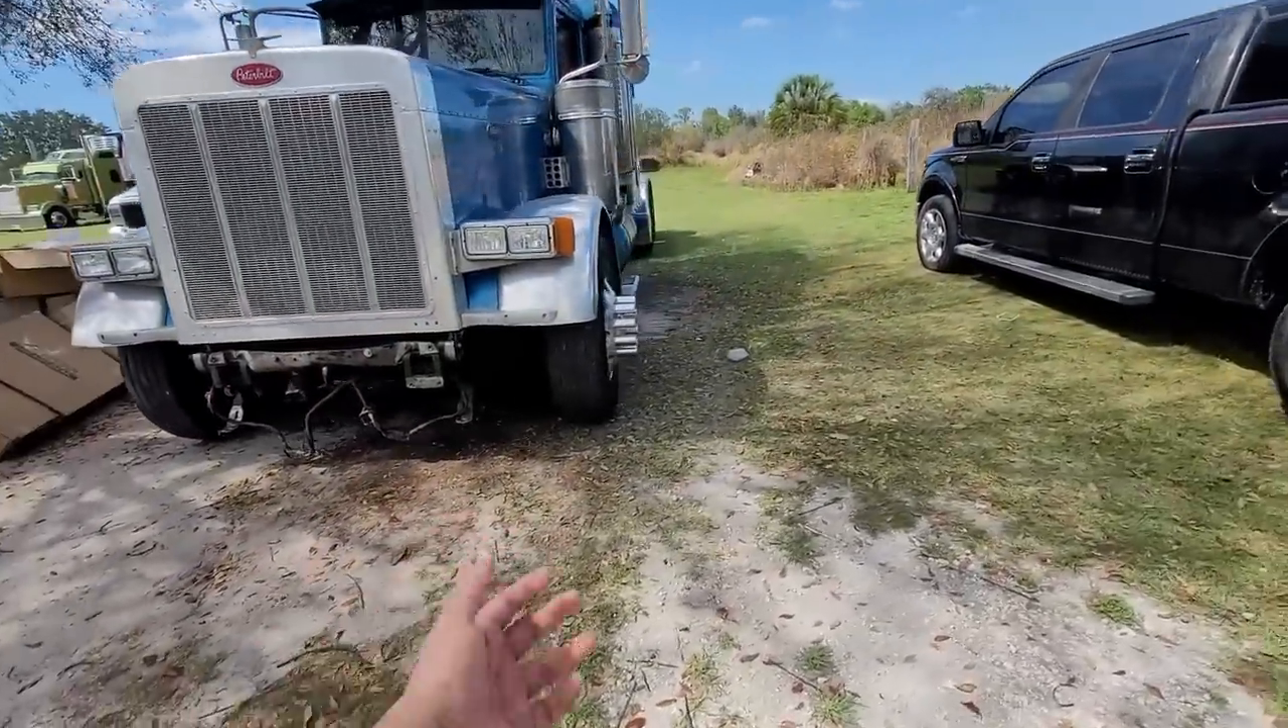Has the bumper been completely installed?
No.